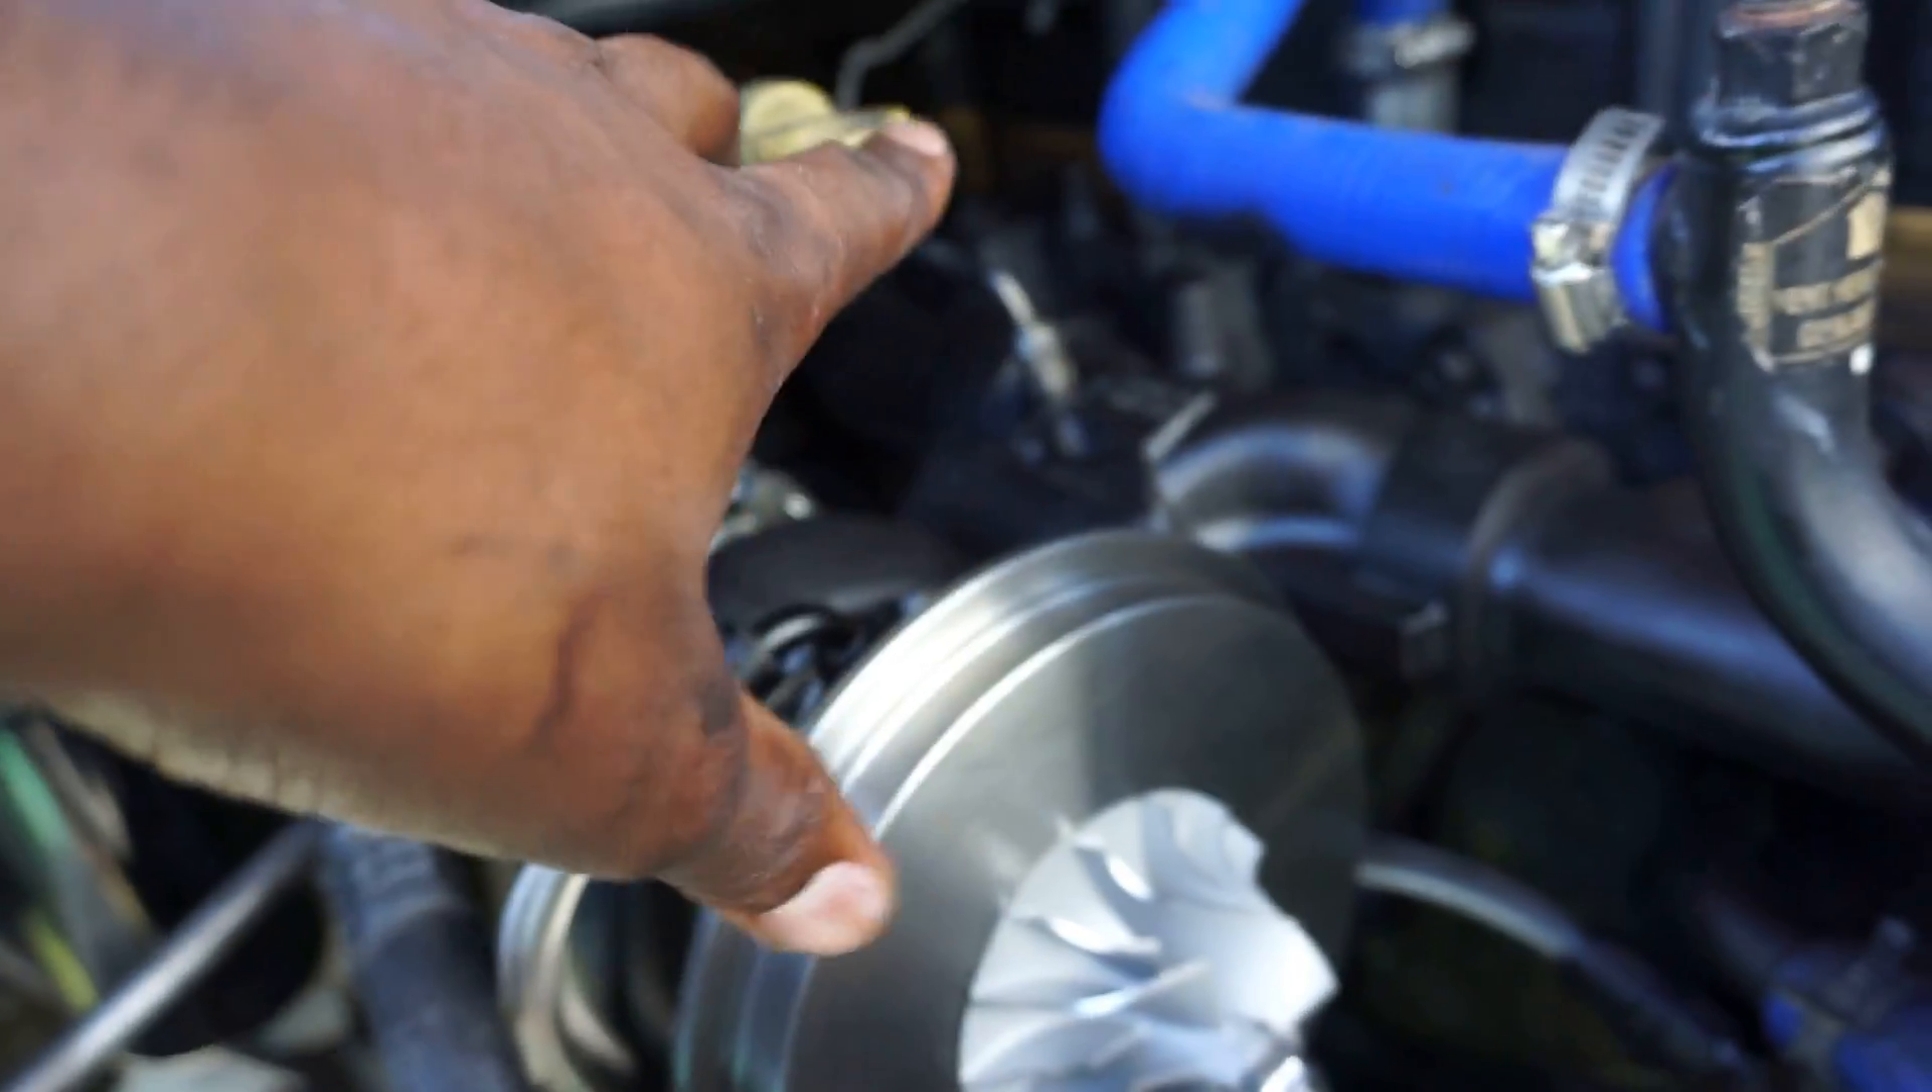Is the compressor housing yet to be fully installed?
Yes.